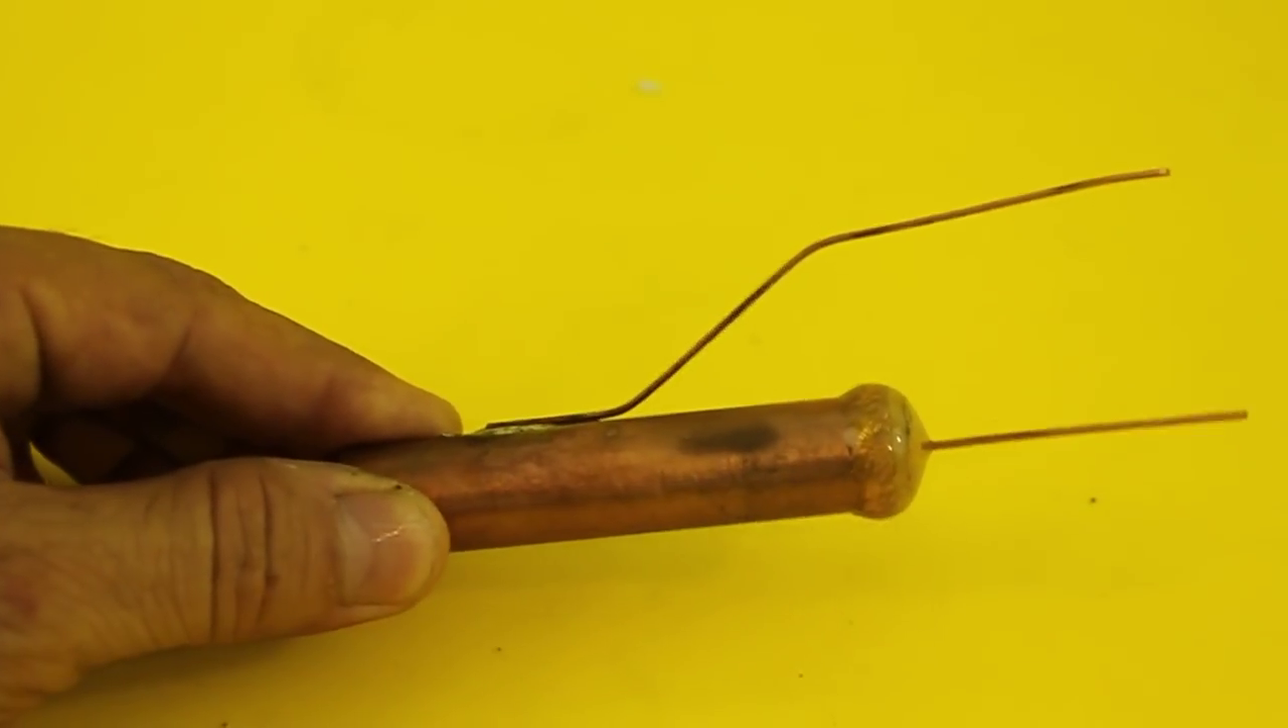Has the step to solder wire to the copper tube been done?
Yes.